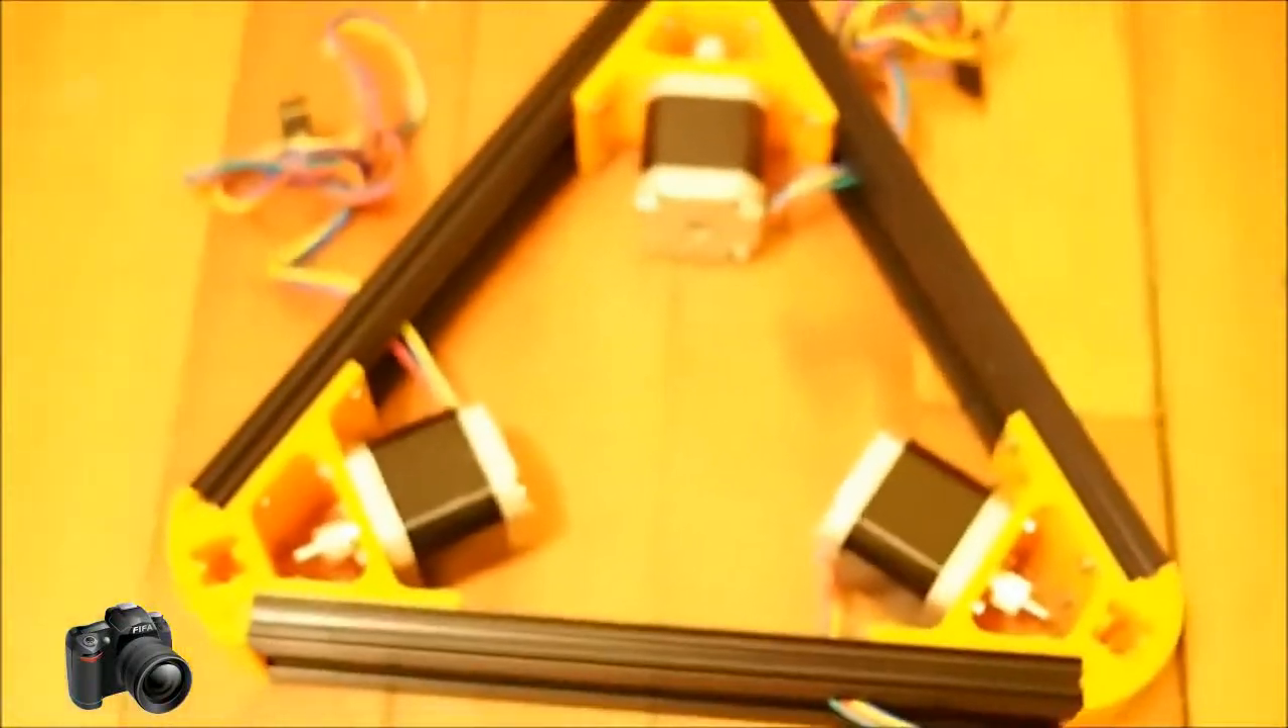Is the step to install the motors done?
Yes.